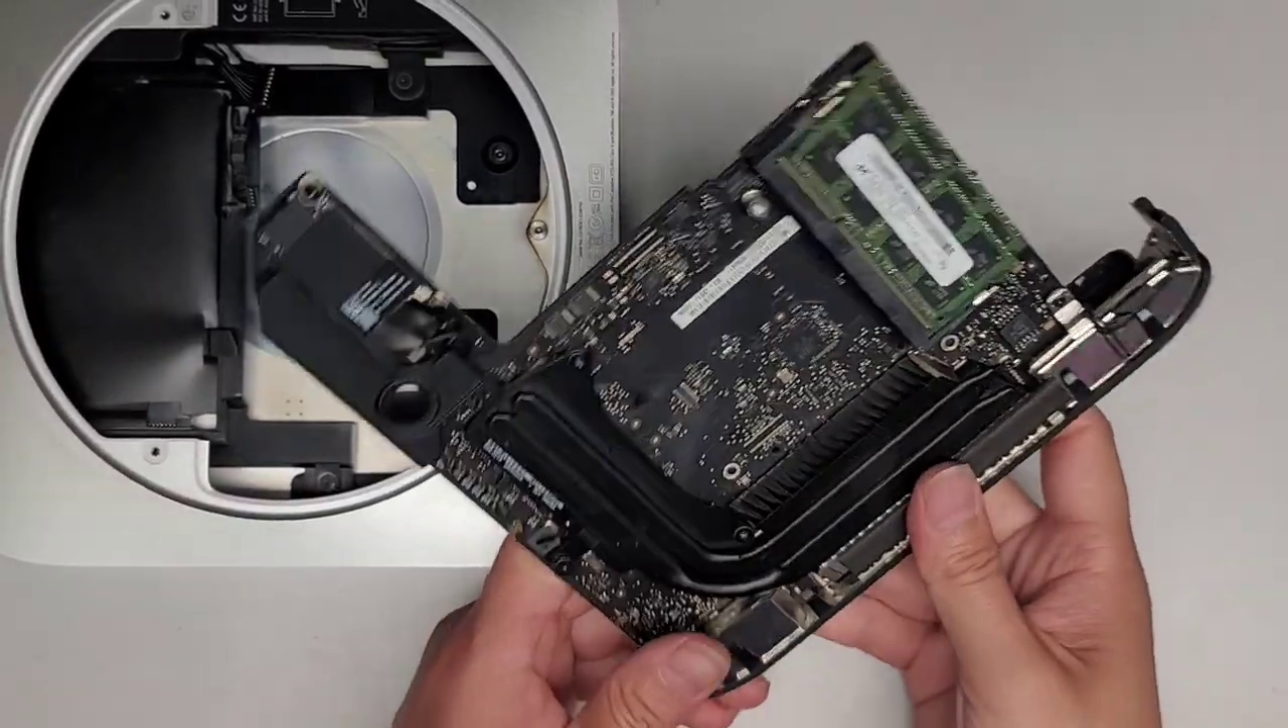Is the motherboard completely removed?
Yes.